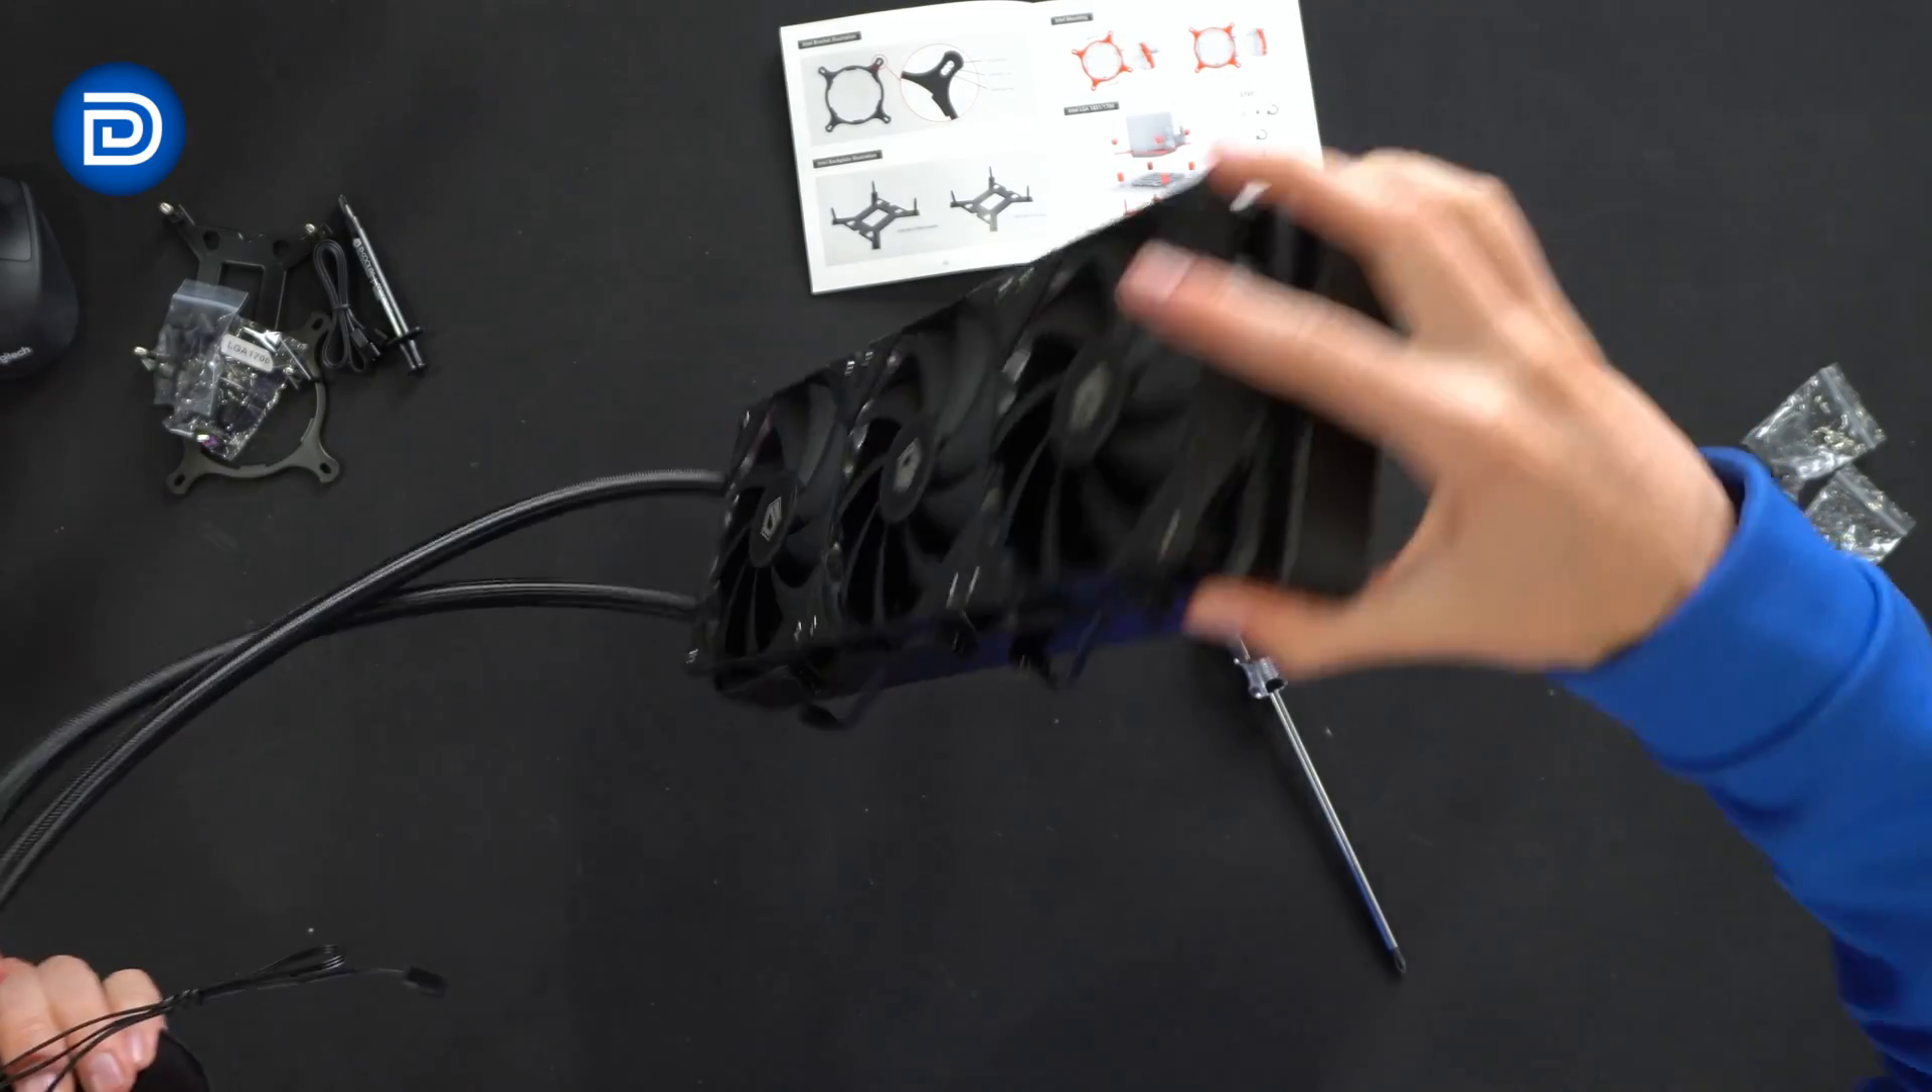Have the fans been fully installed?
Yes.